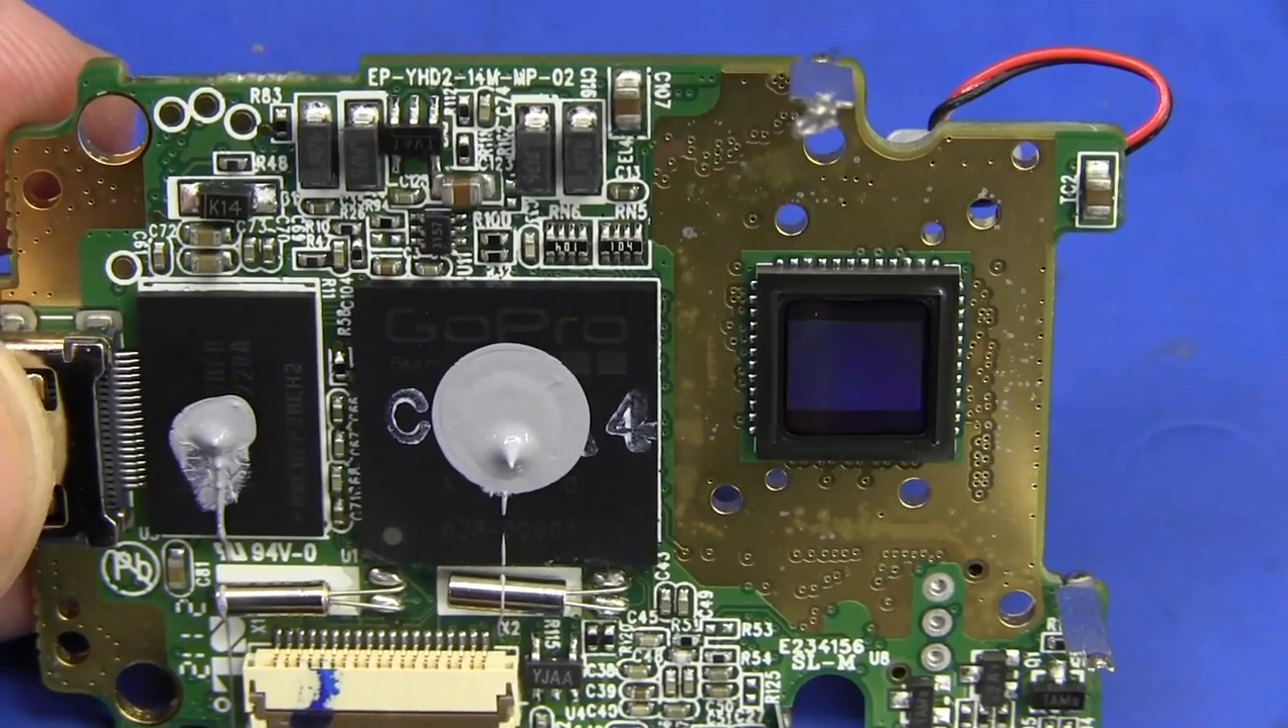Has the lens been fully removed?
Yes.